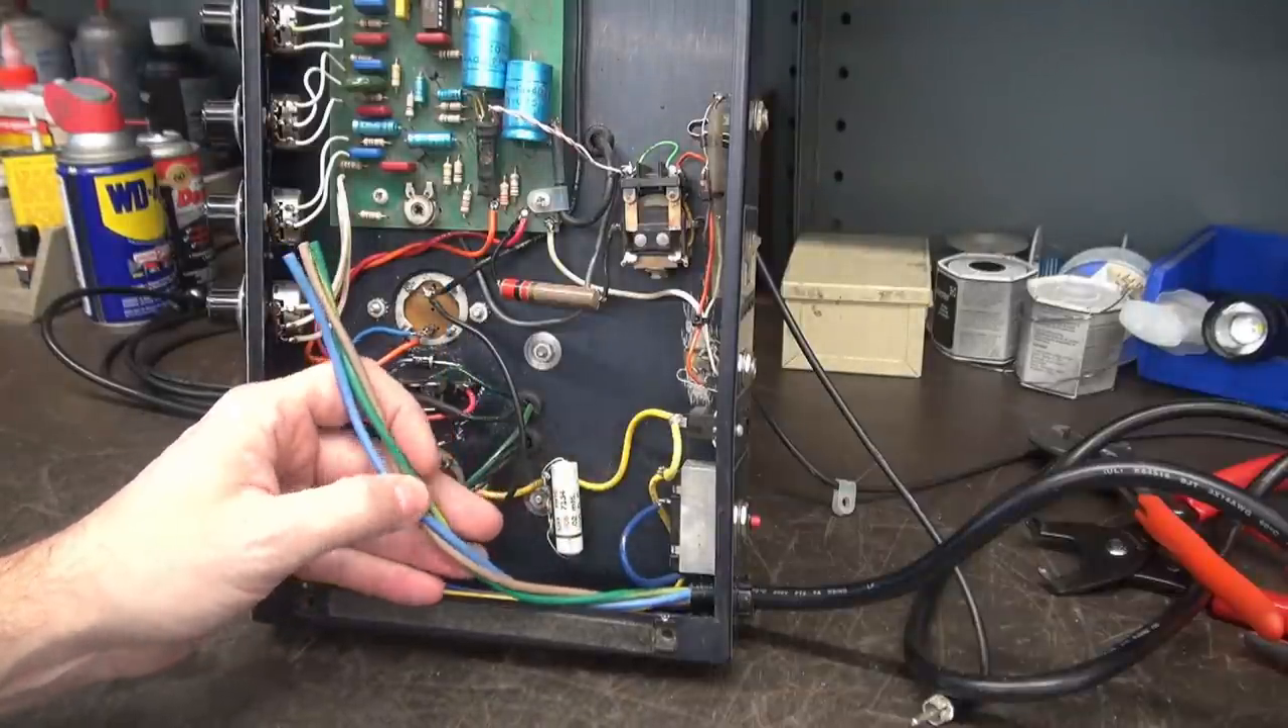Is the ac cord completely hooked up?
No.